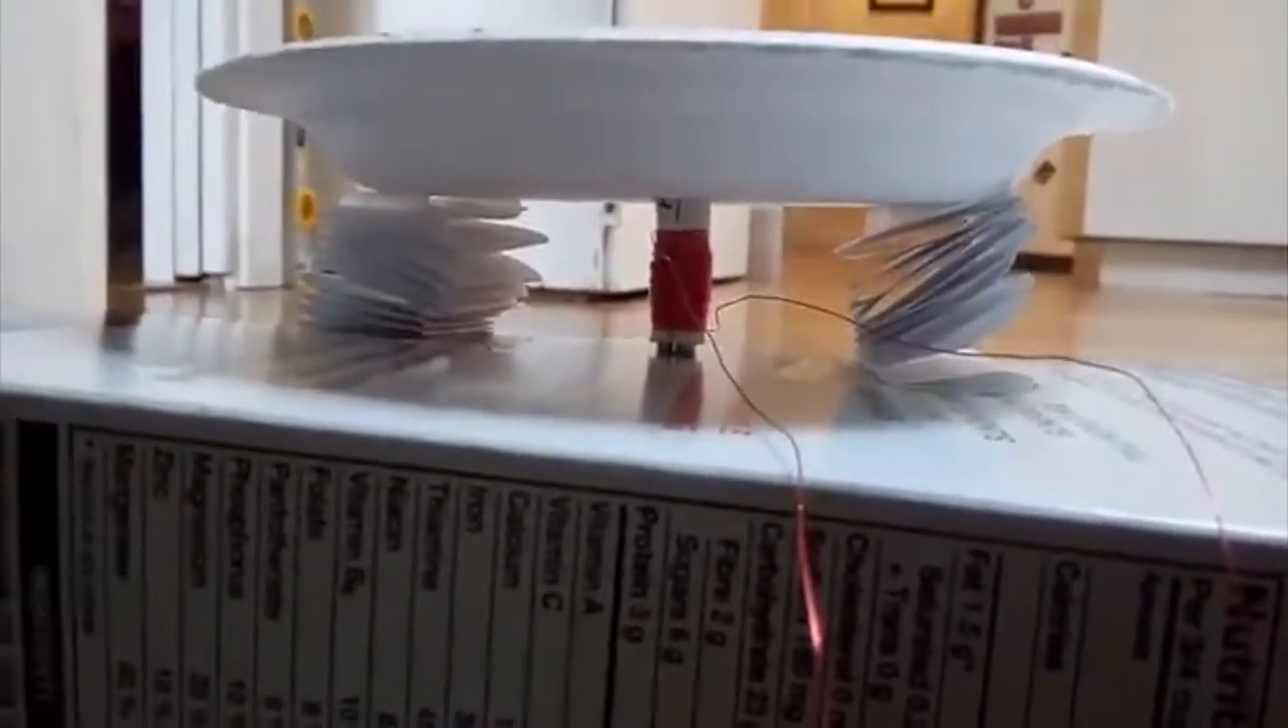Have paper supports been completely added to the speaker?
Yes.